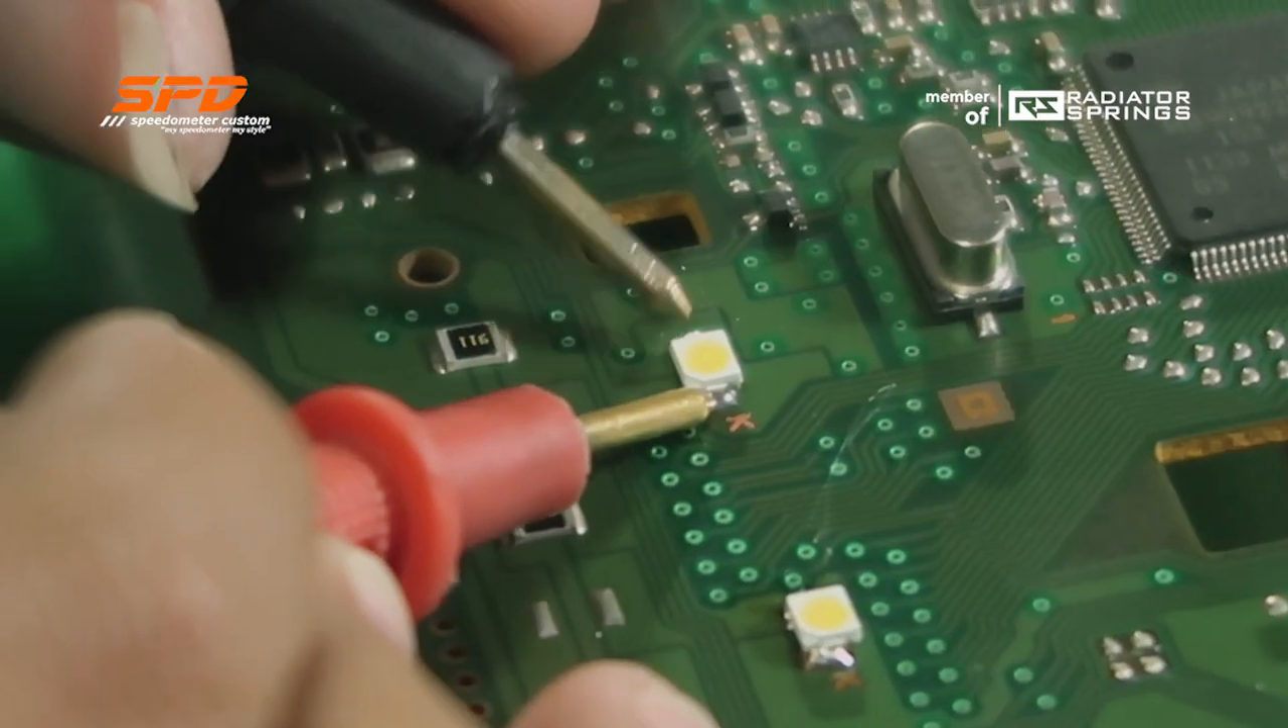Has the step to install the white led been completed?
Yes.